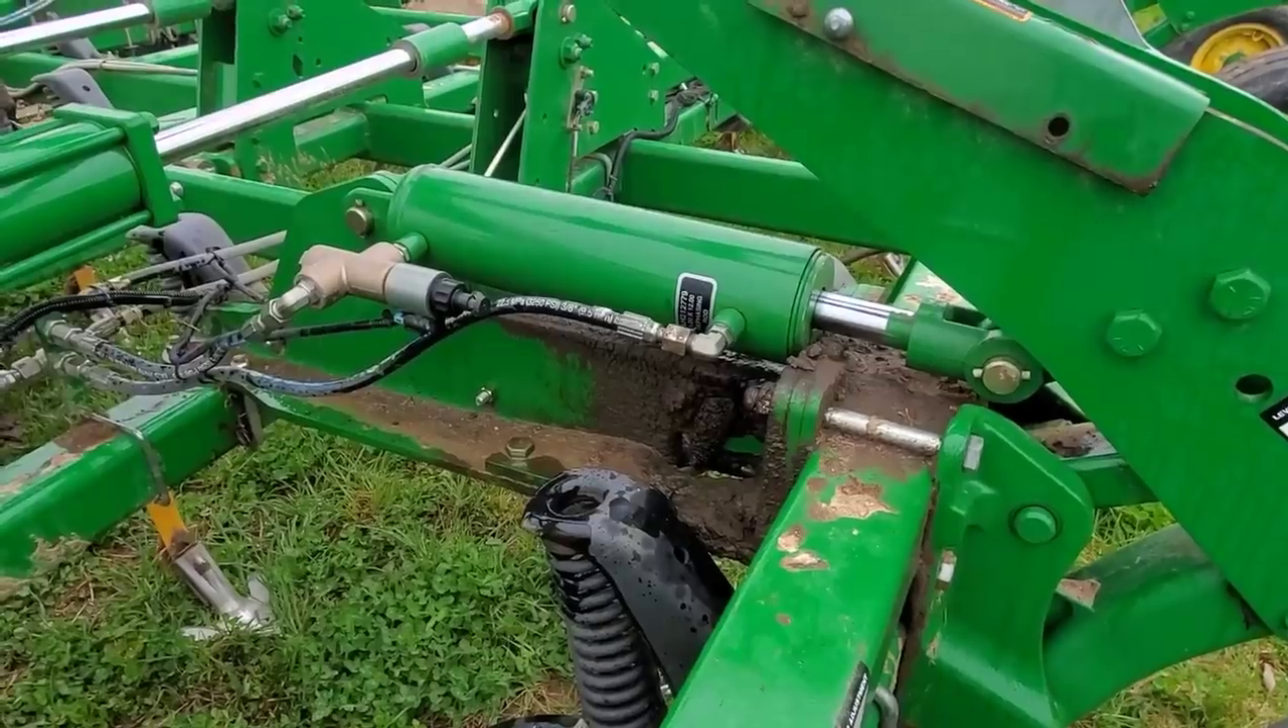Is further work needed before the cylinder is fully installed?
No.